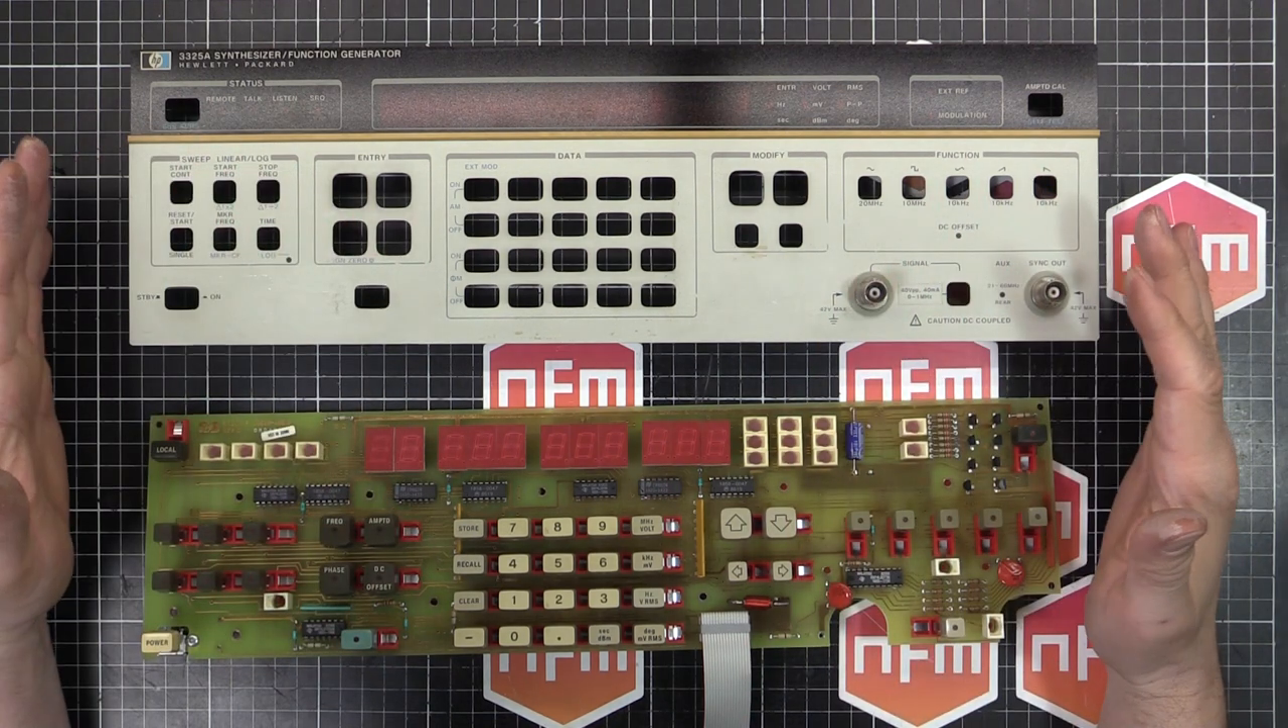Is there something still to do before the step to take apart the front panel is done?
No.